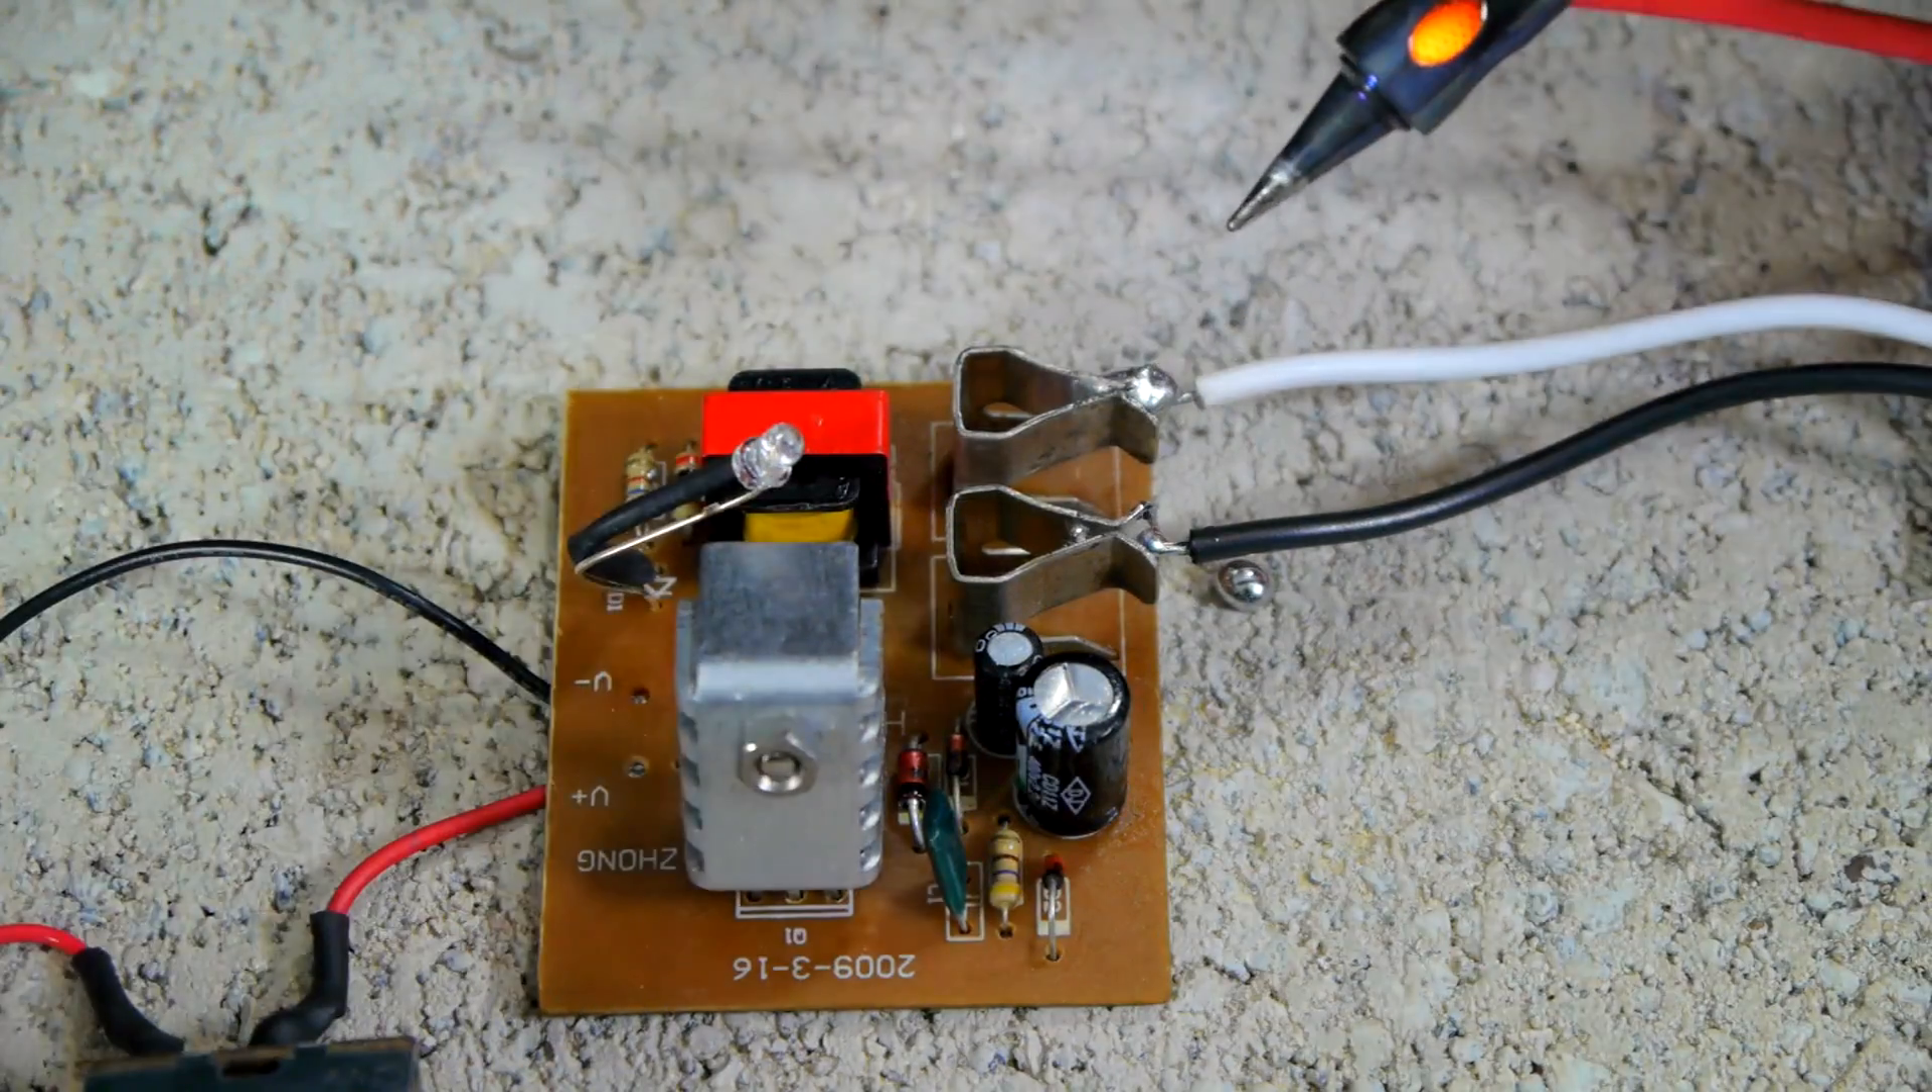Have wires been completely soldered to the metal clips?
Yes.